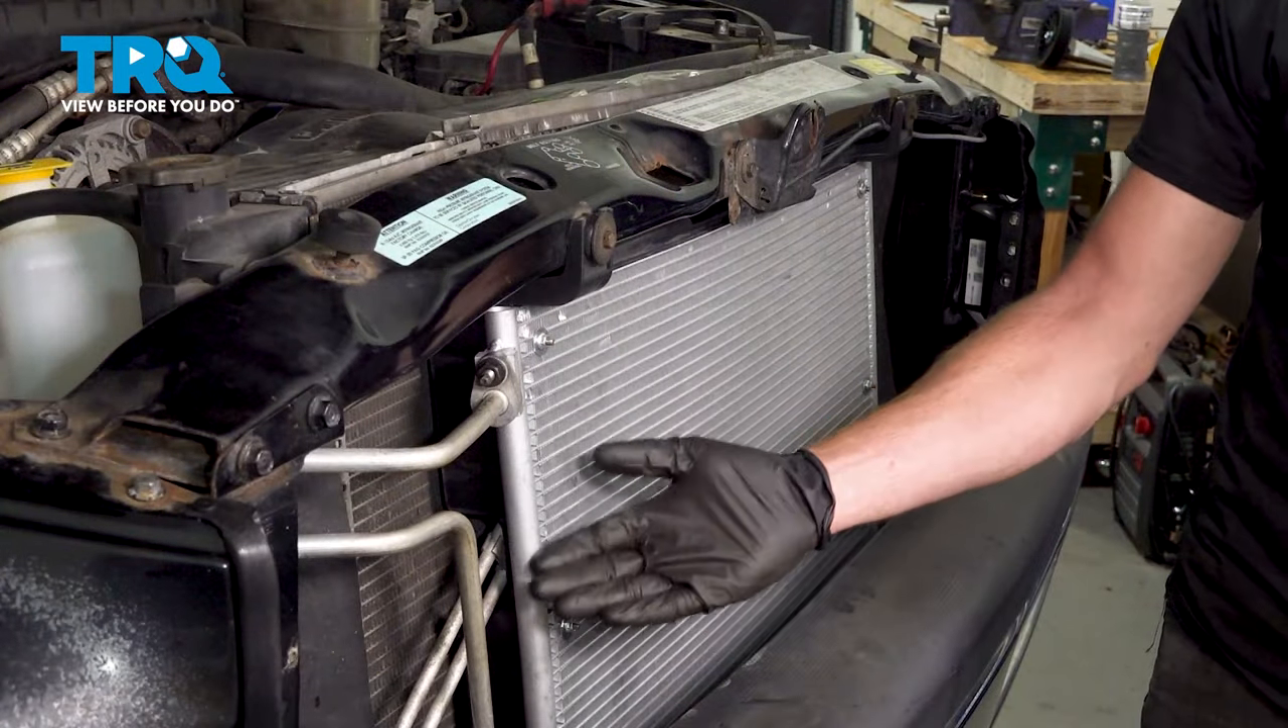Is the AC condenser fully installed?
Yes.